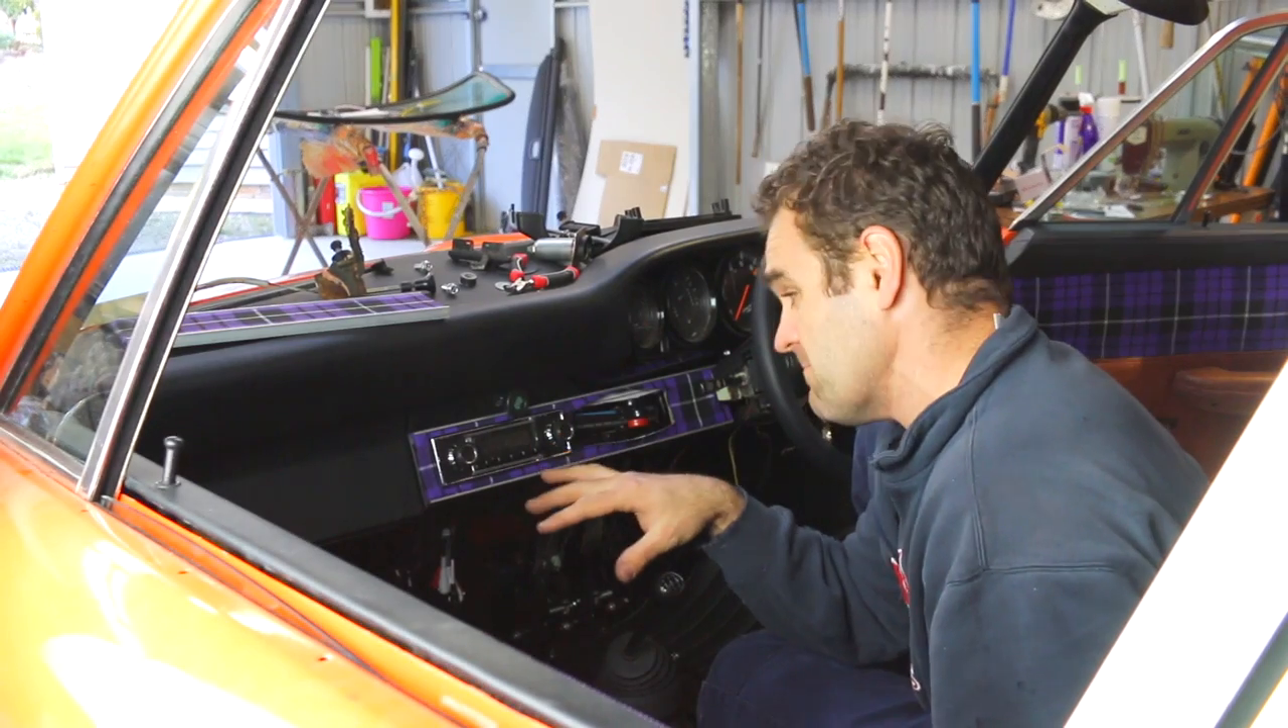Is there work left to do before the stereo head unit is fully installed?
No.